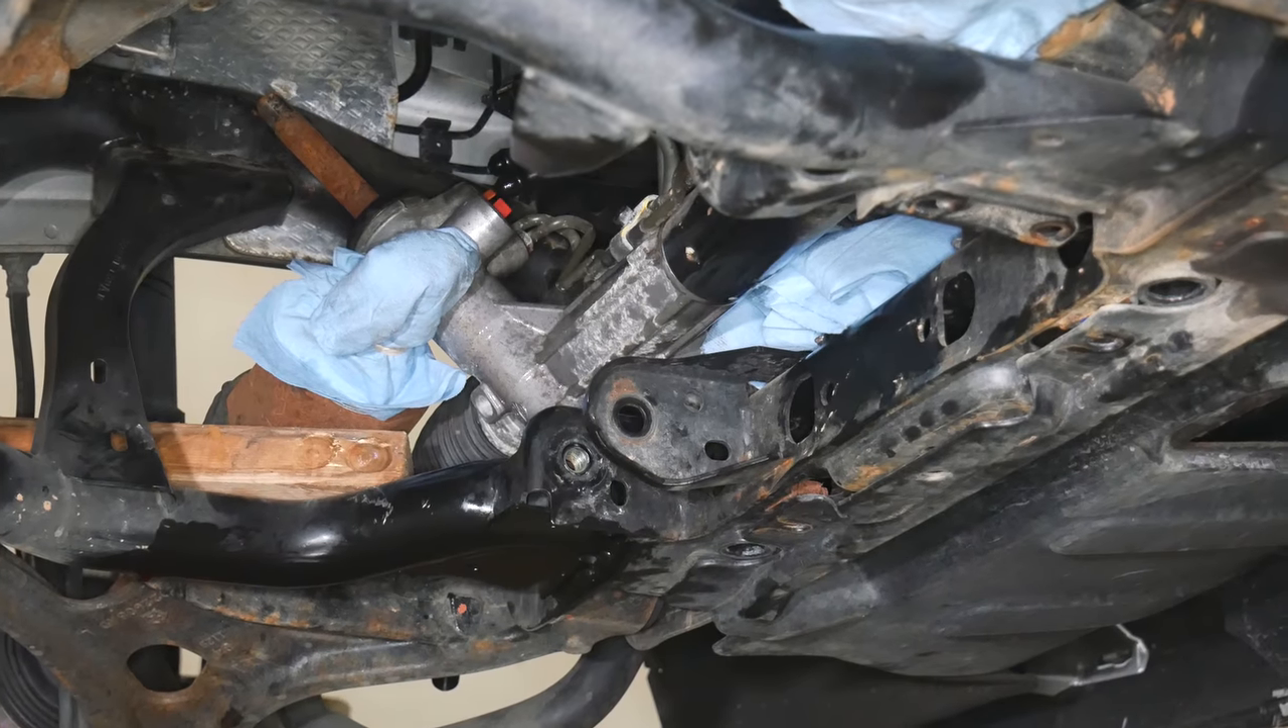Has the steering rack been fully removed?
No.